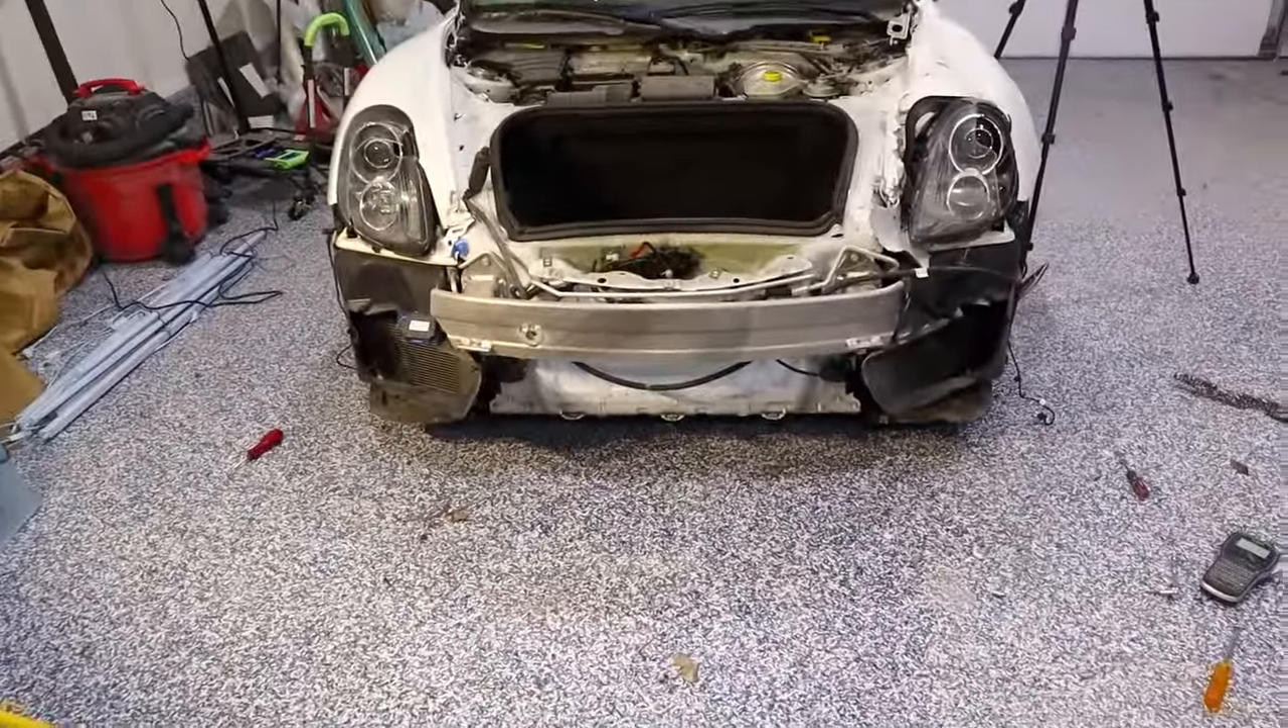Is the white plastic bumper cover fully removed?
Yes.